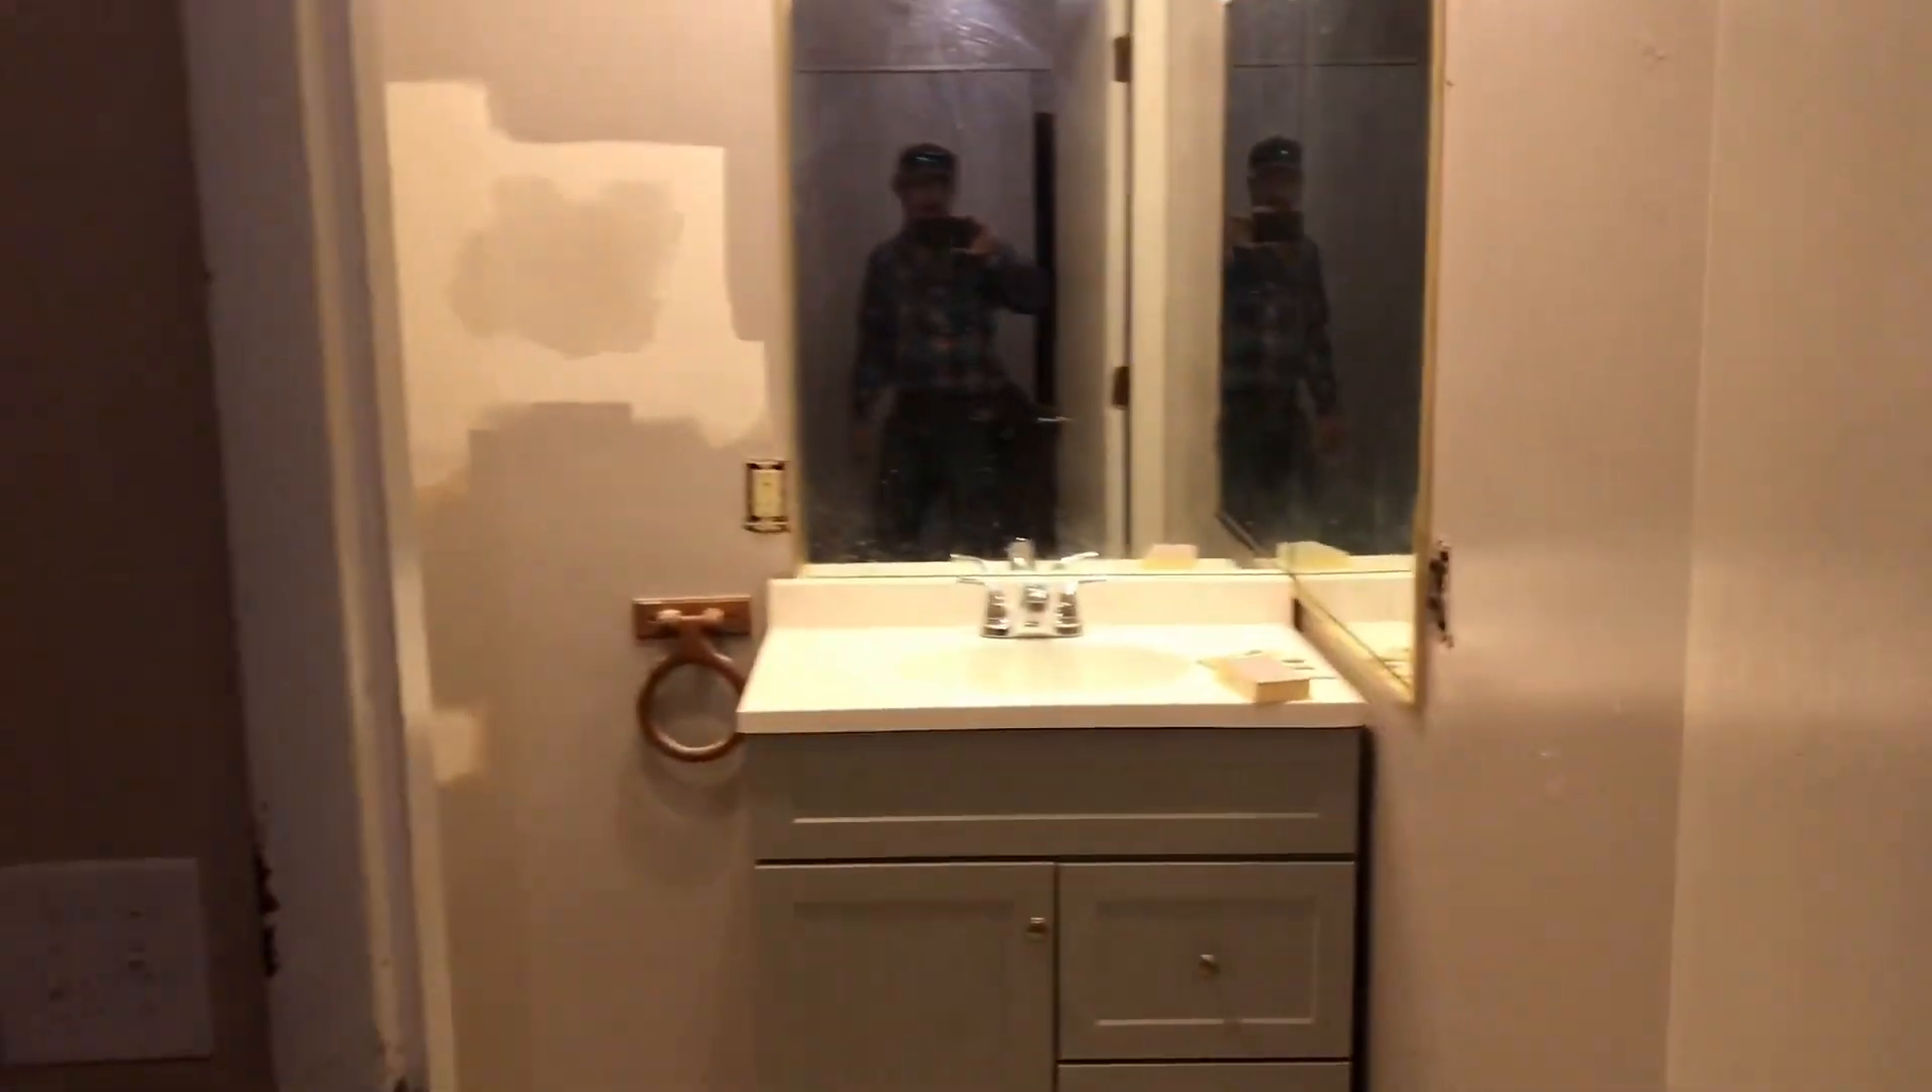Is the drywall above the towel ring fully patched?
Yes.